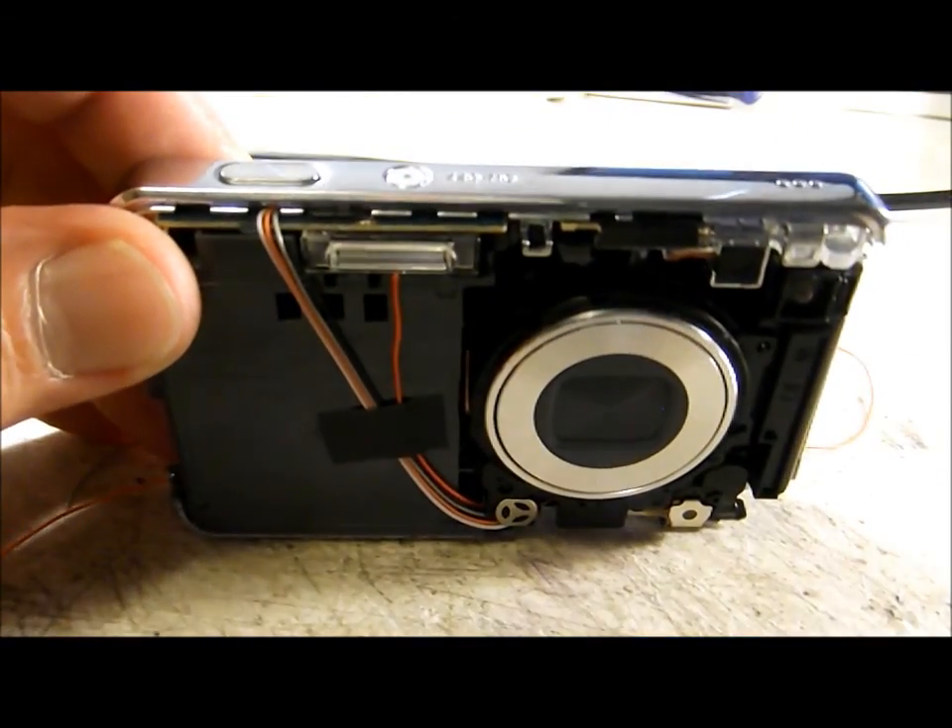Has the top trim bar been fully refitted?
Yes.